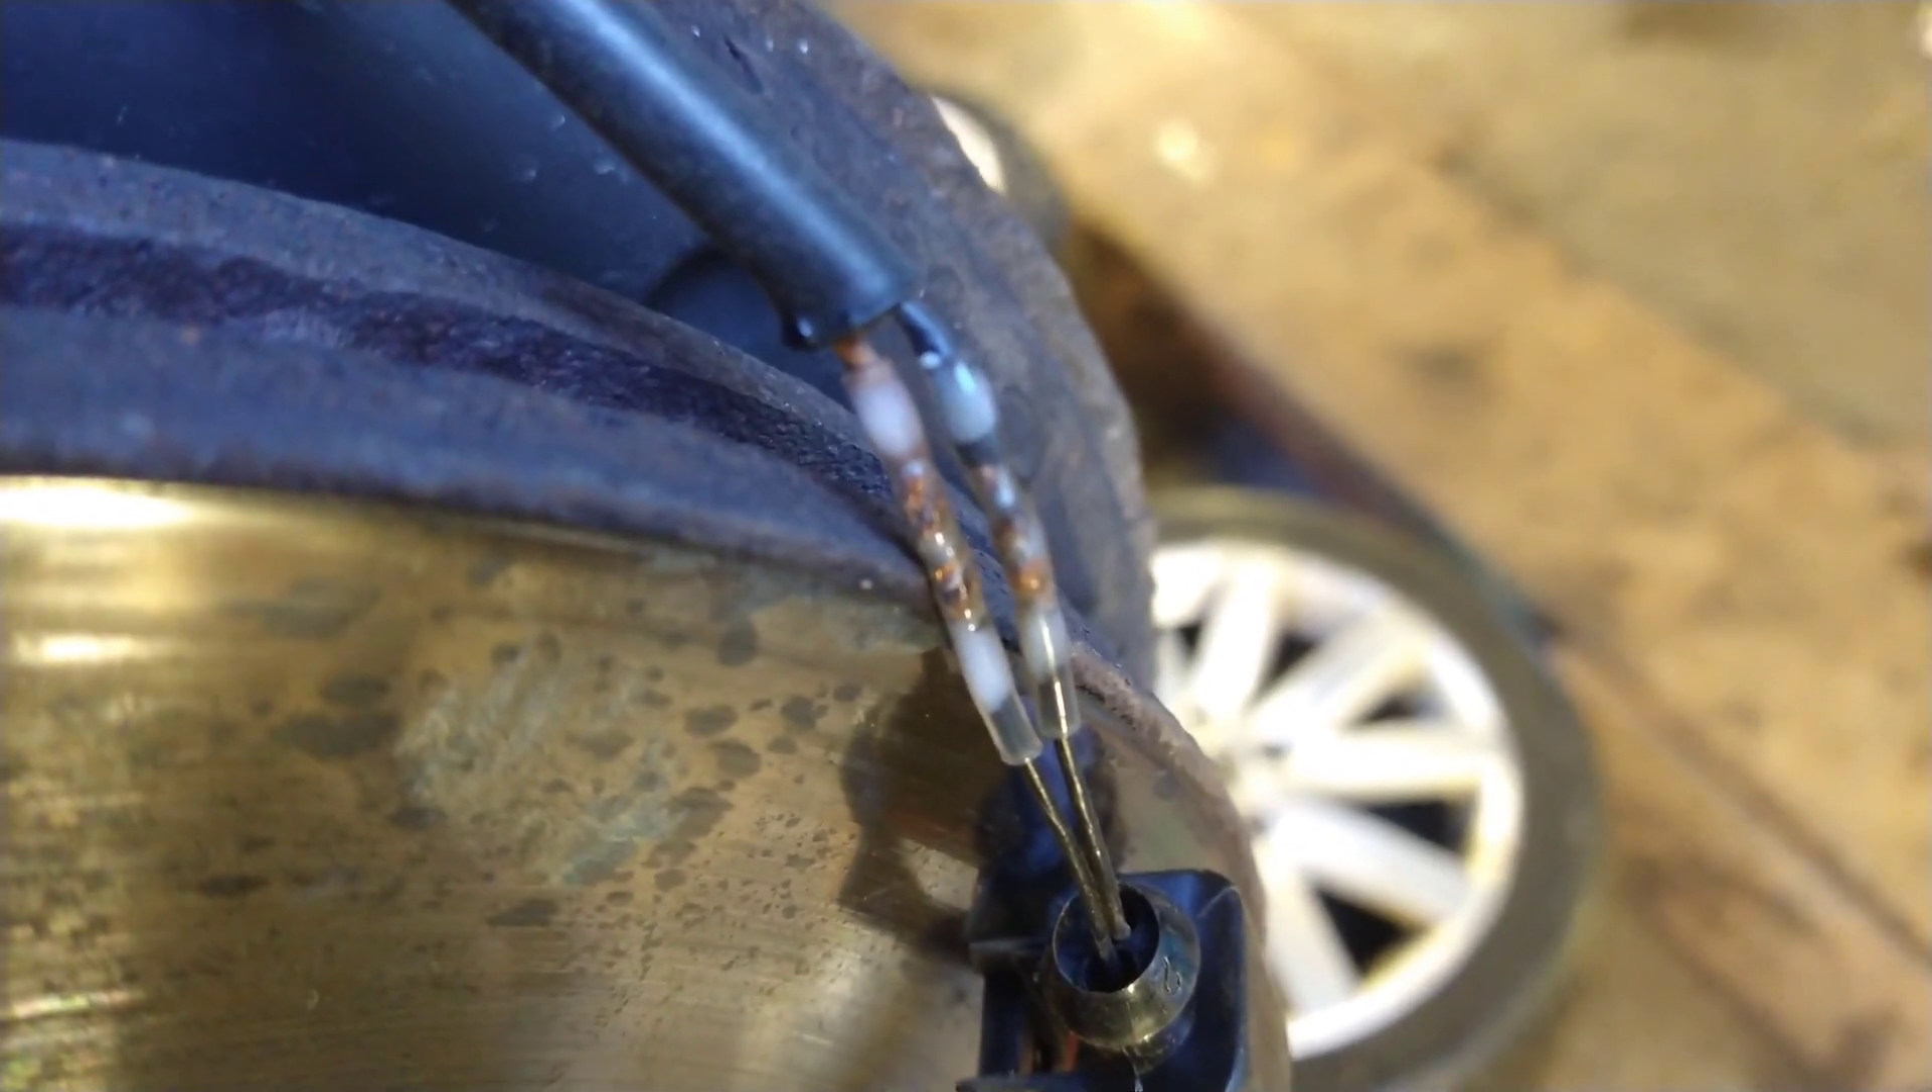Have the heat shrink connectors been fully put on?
Yes.